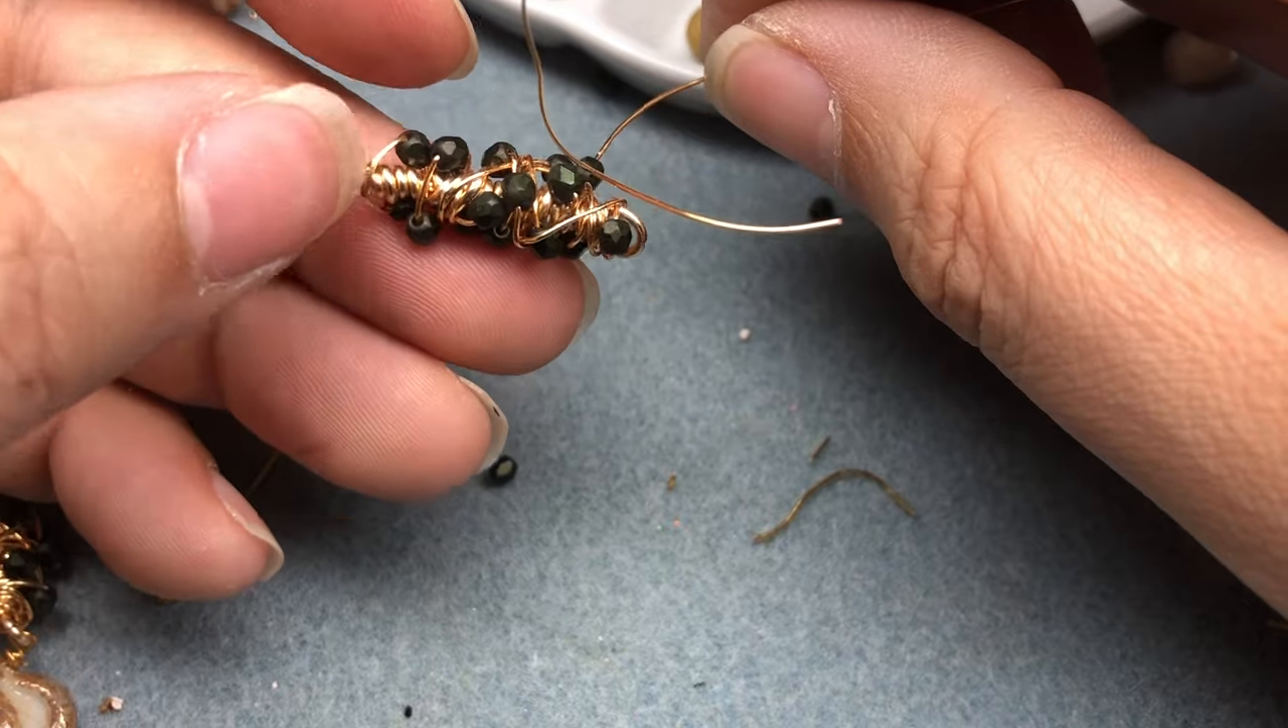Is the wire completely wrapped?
No.